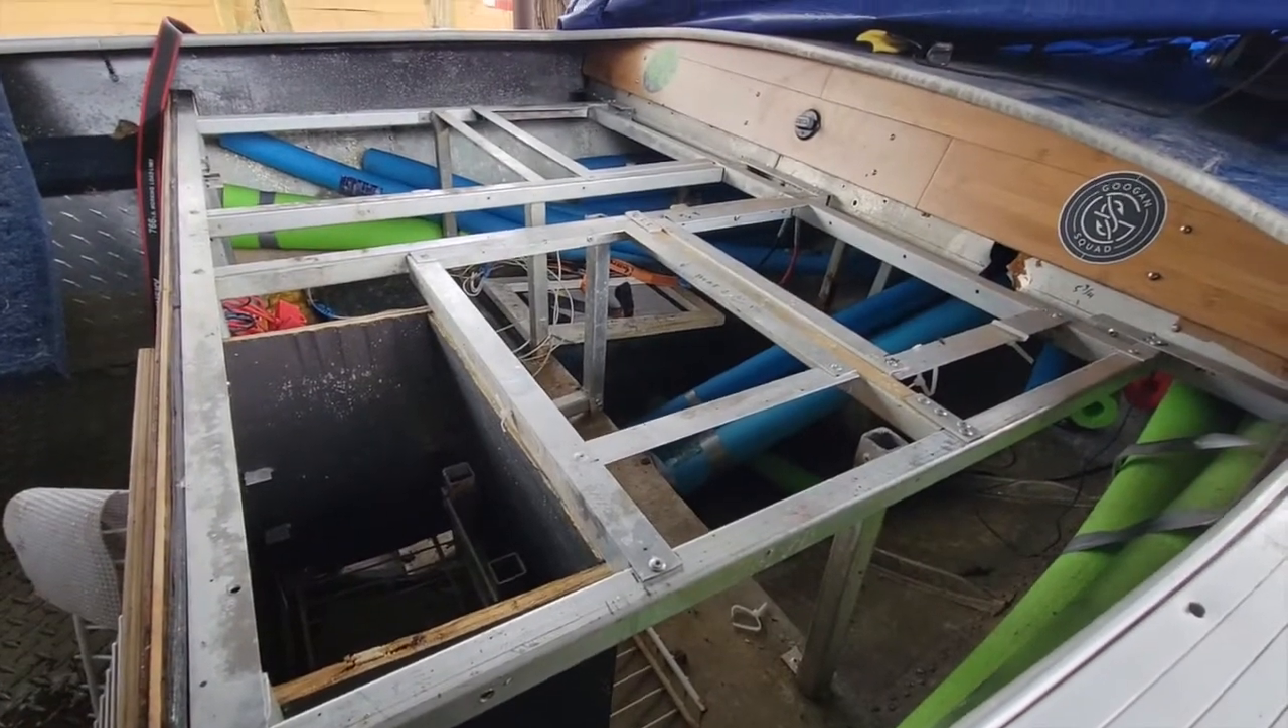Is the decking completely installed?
No.